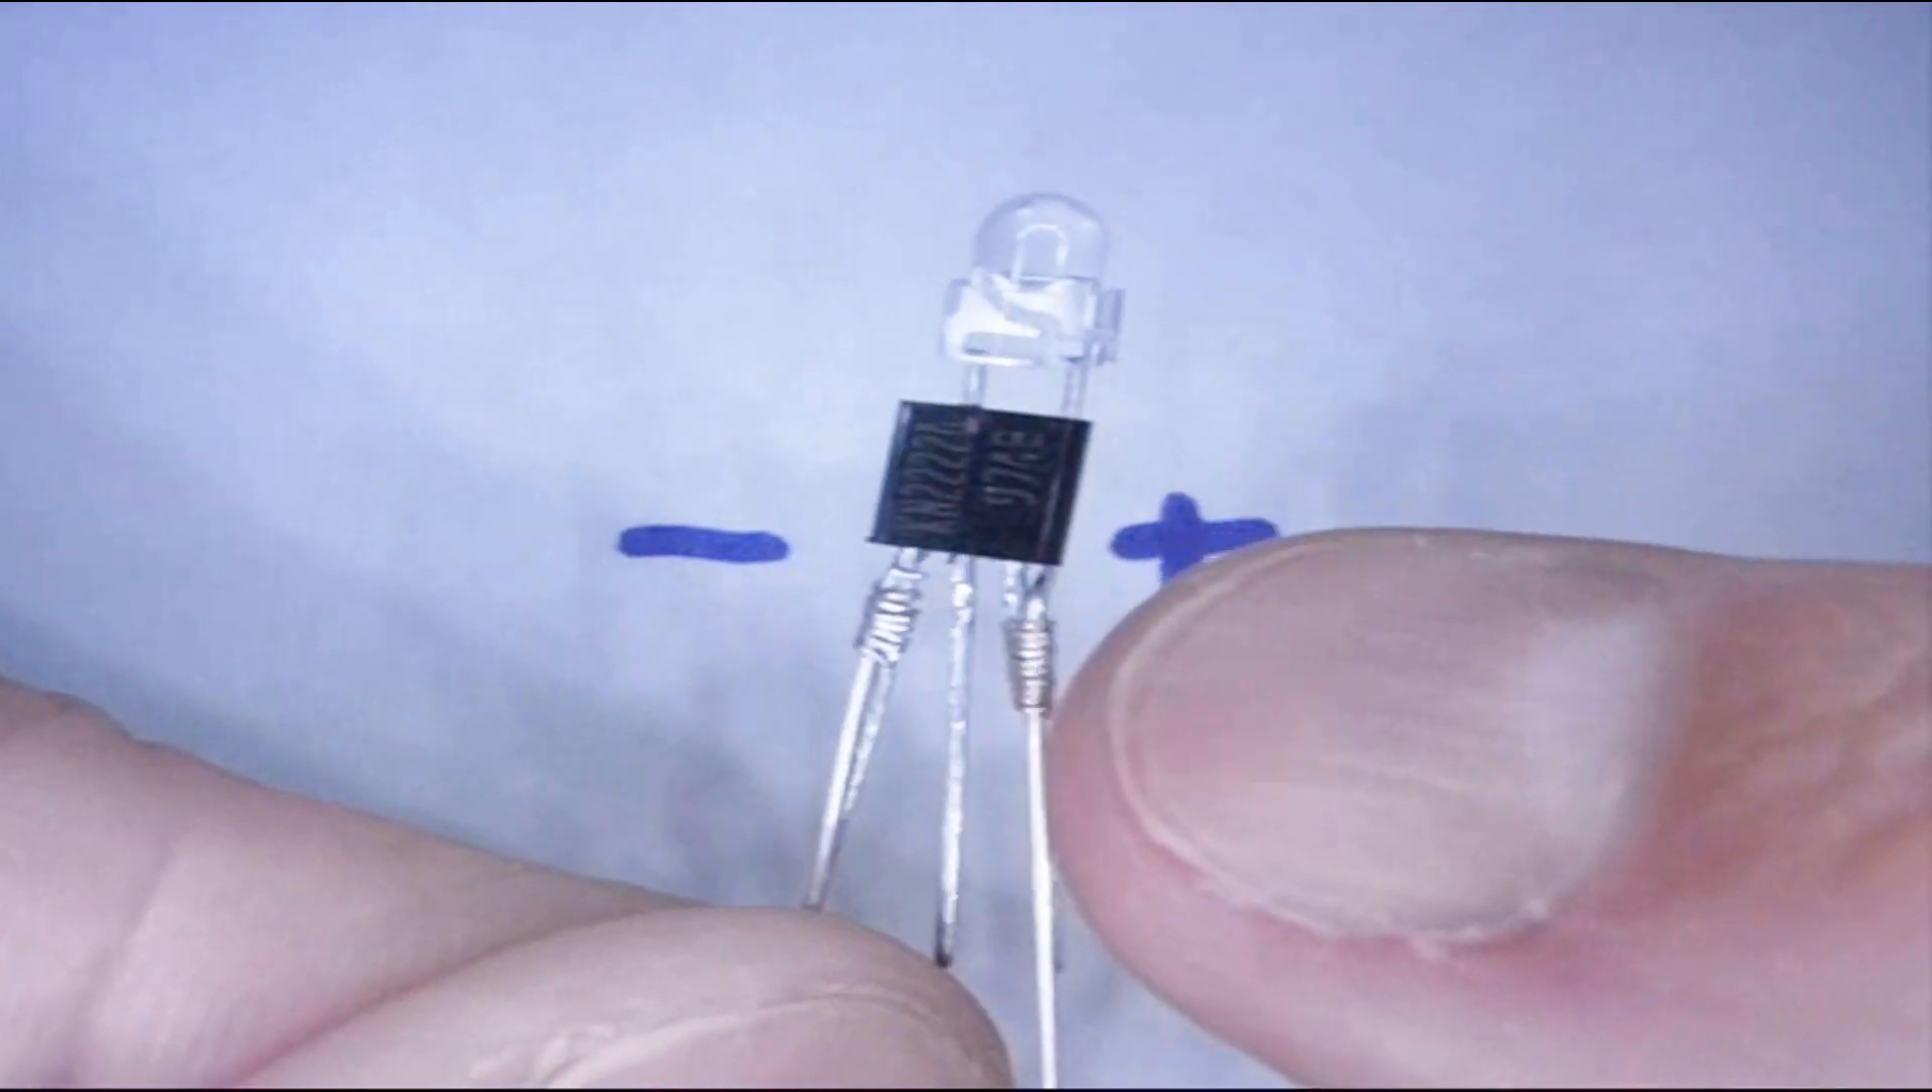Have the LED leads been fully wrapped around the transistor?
Yes.